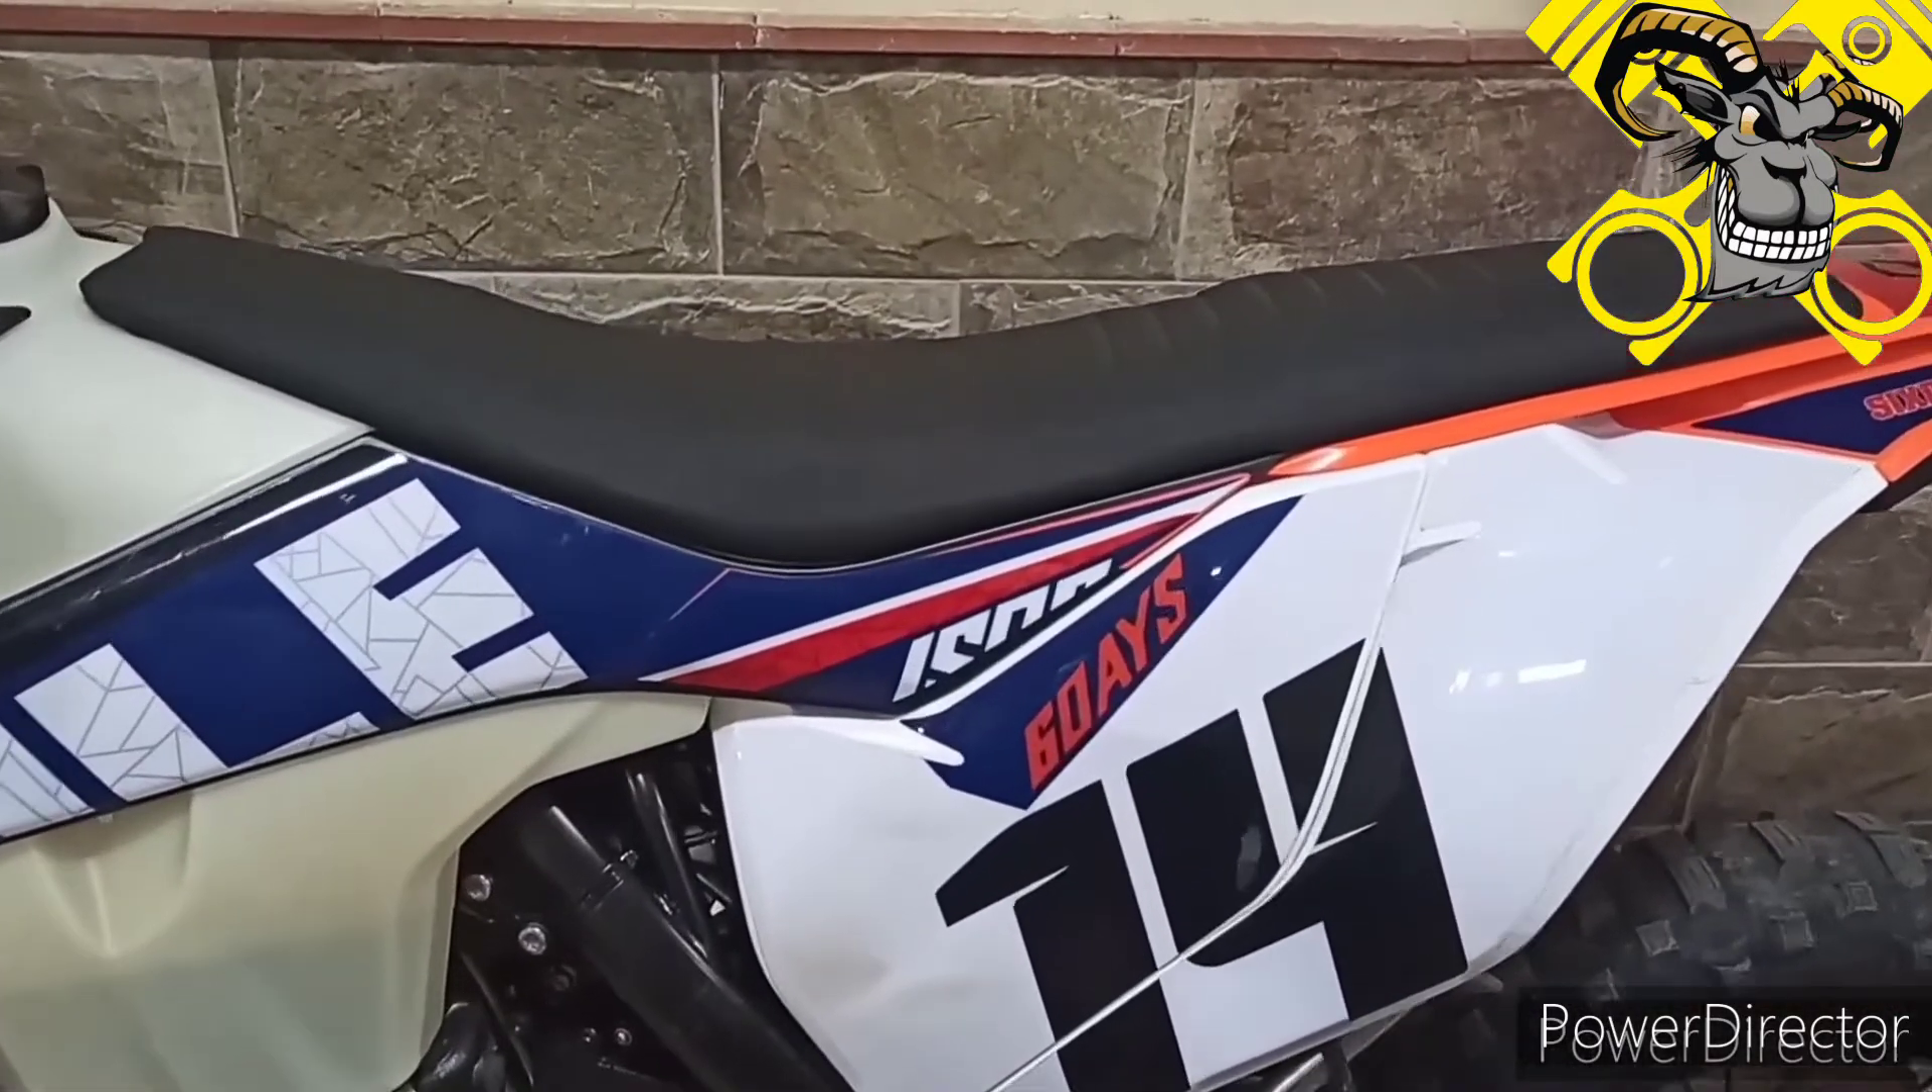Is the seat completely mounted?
Yes.